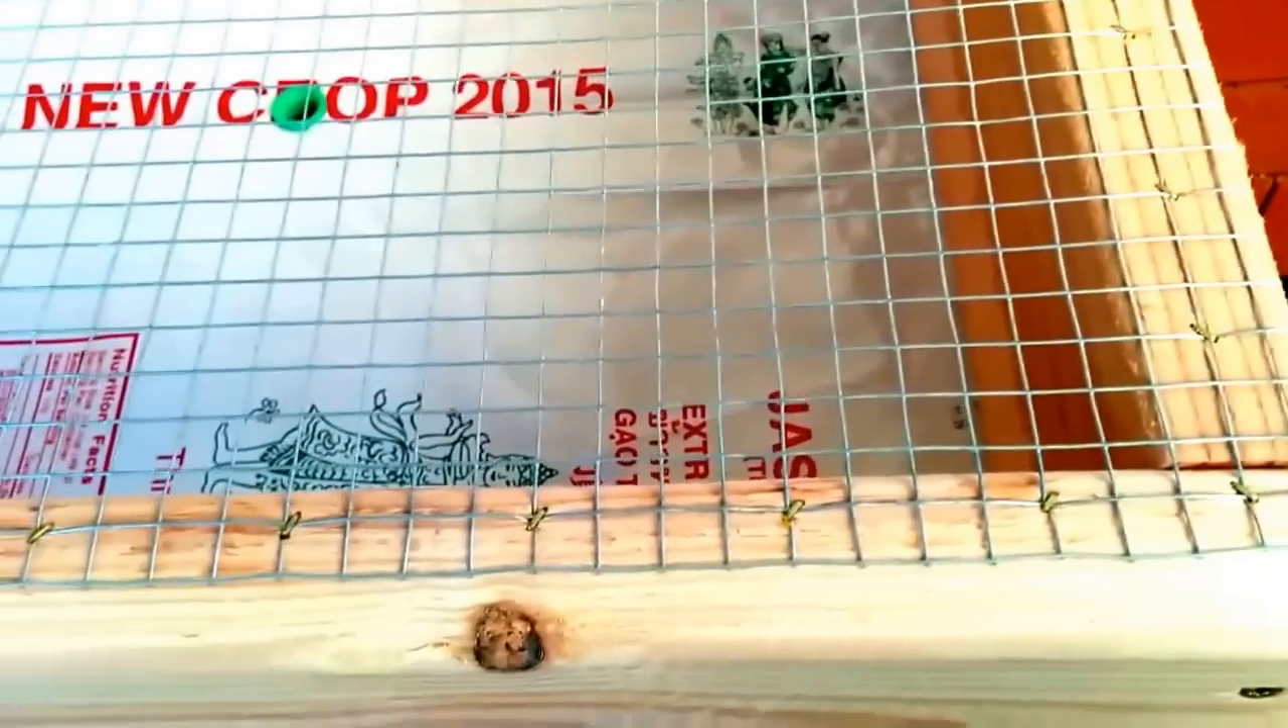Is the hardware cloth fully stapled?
Yes.